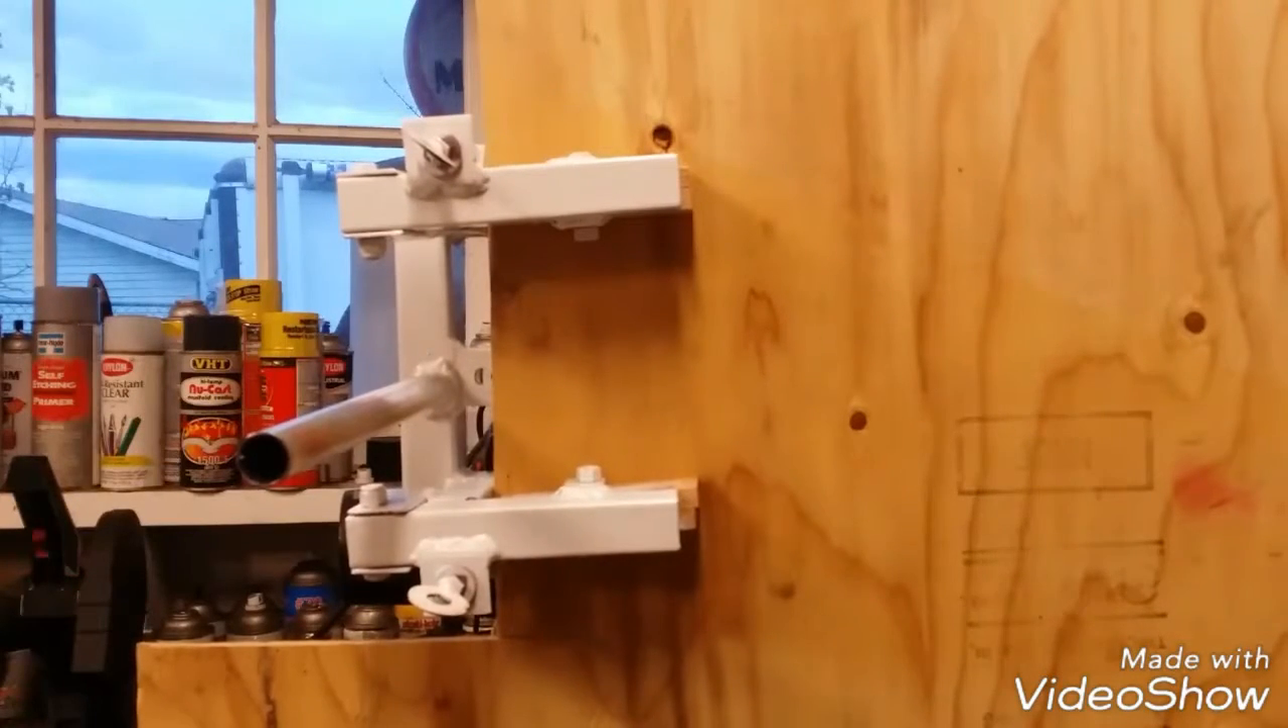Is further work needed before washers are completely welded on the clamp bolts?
No.